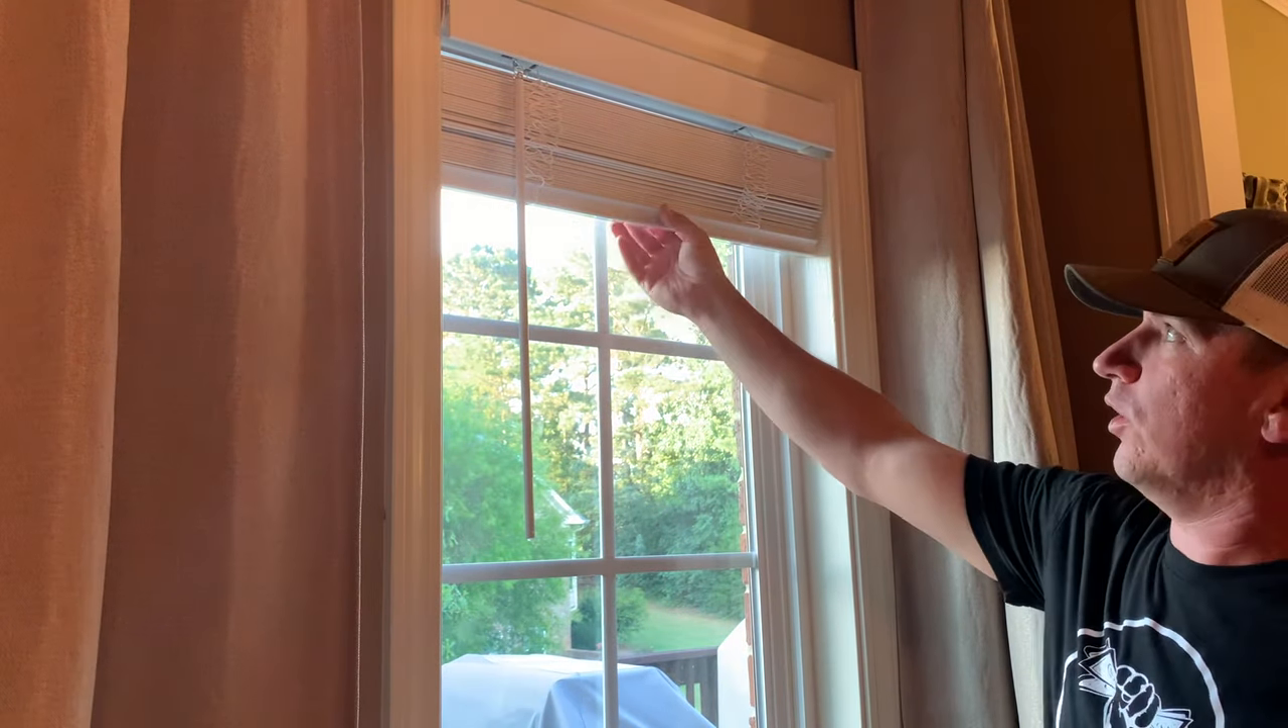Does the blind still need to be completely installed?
No.